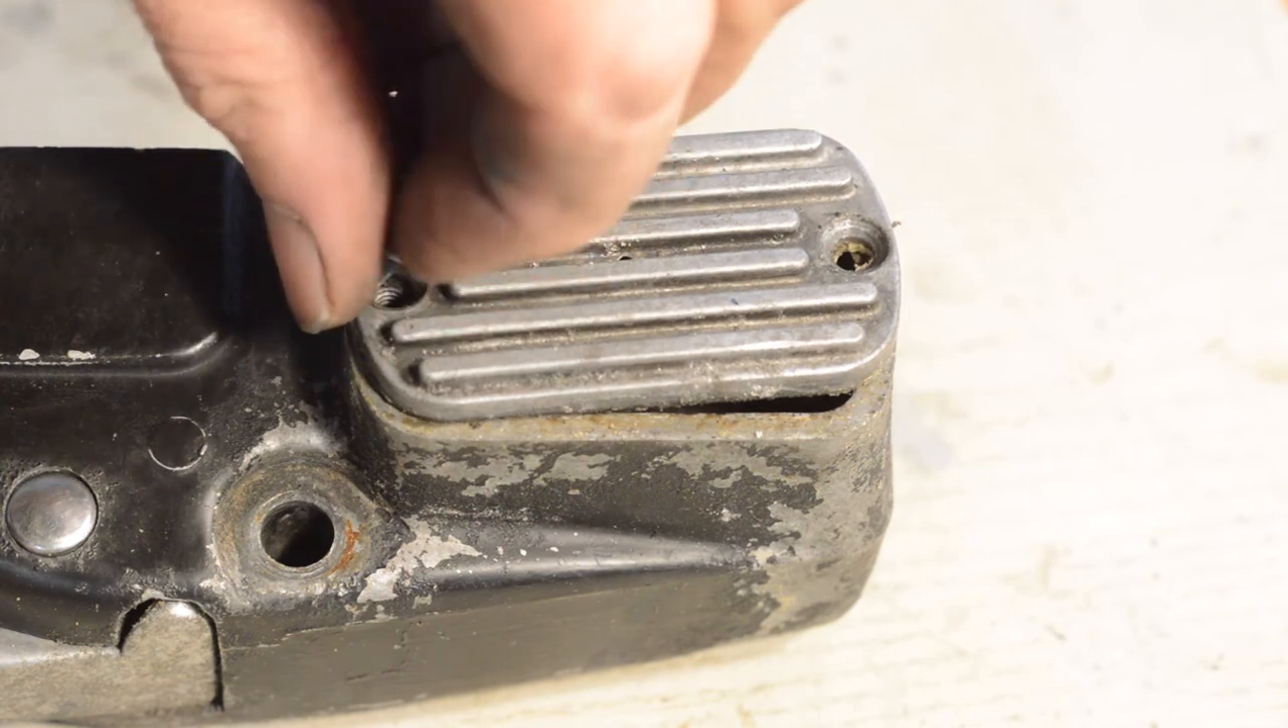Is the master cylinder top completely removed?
No.